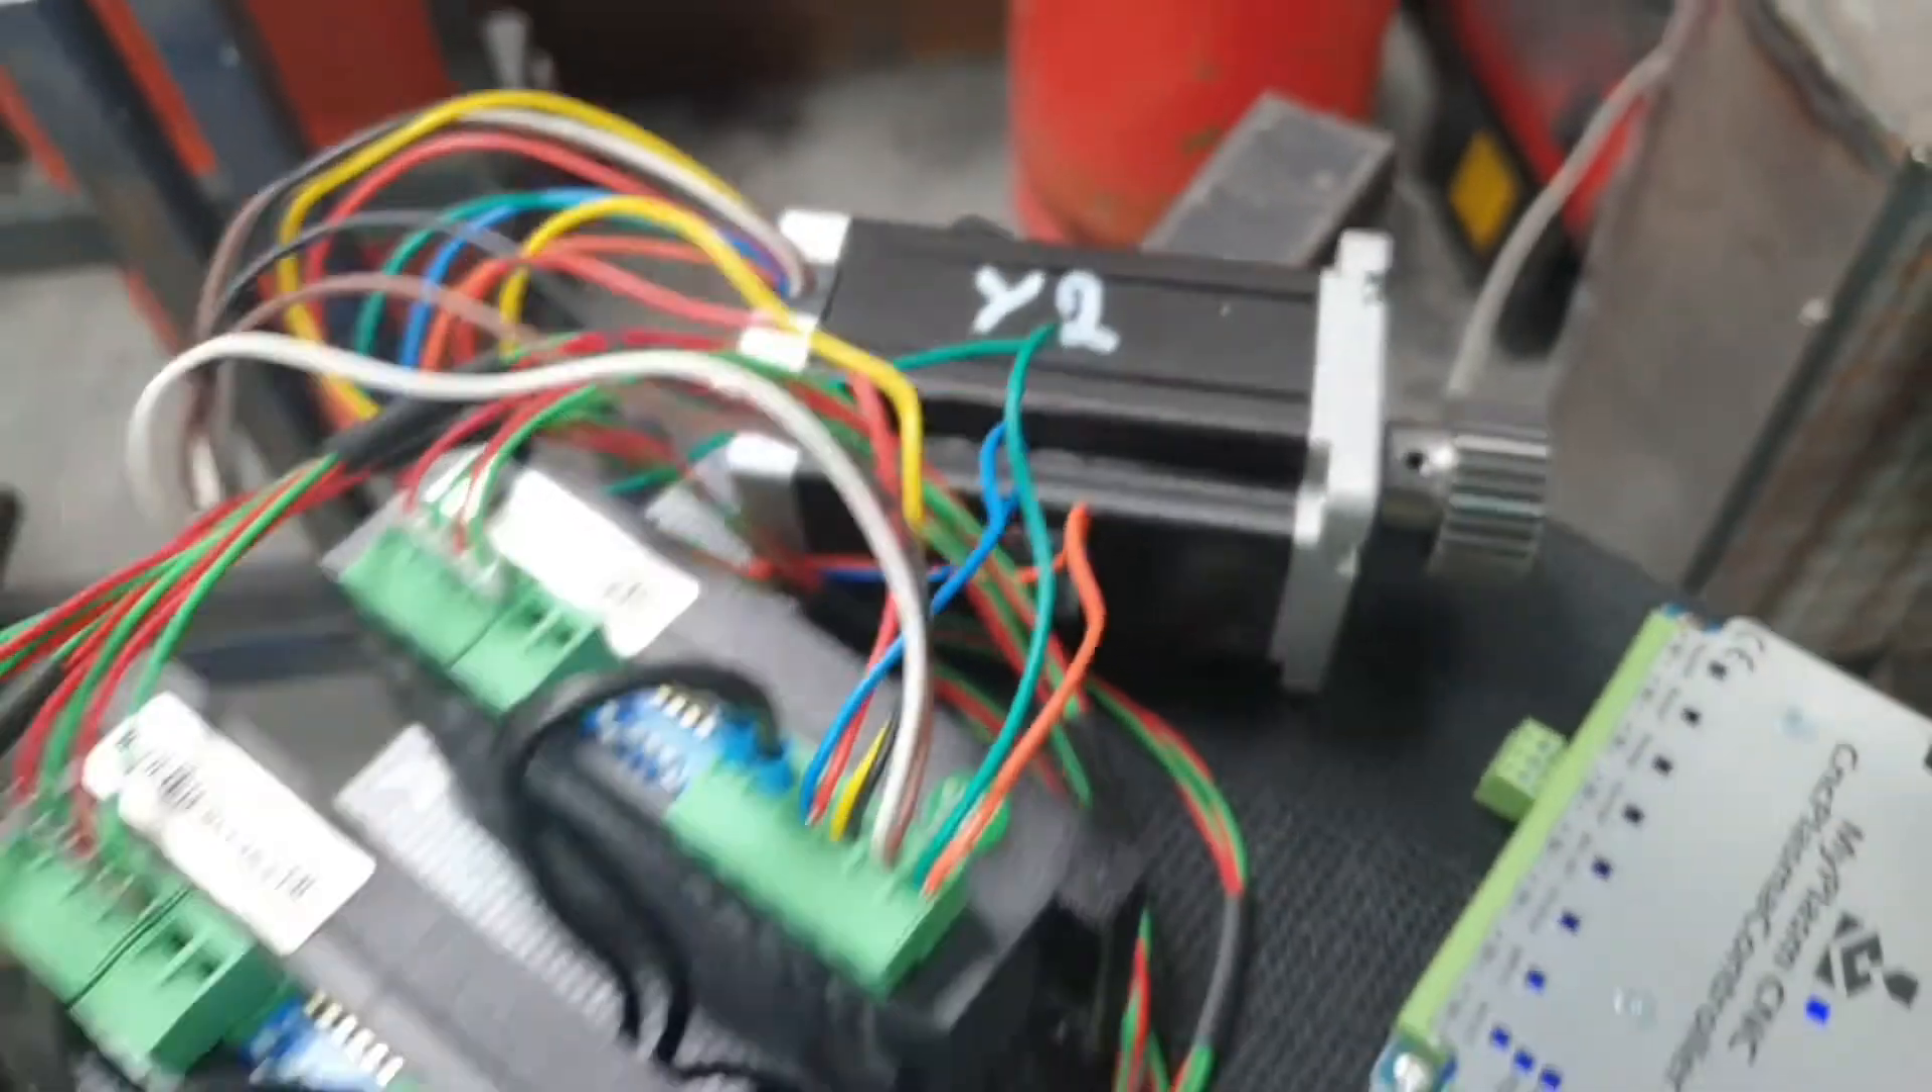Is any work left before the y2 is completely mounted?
Yes.